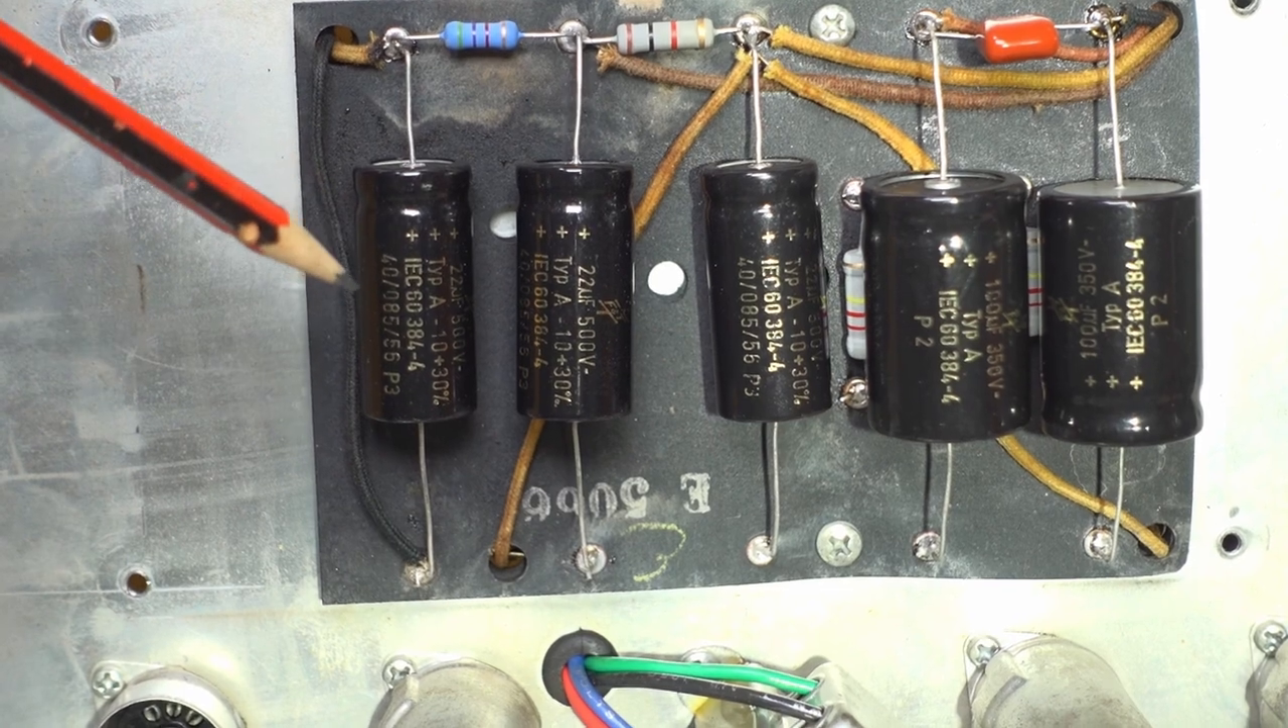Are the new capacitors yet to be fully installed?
No.